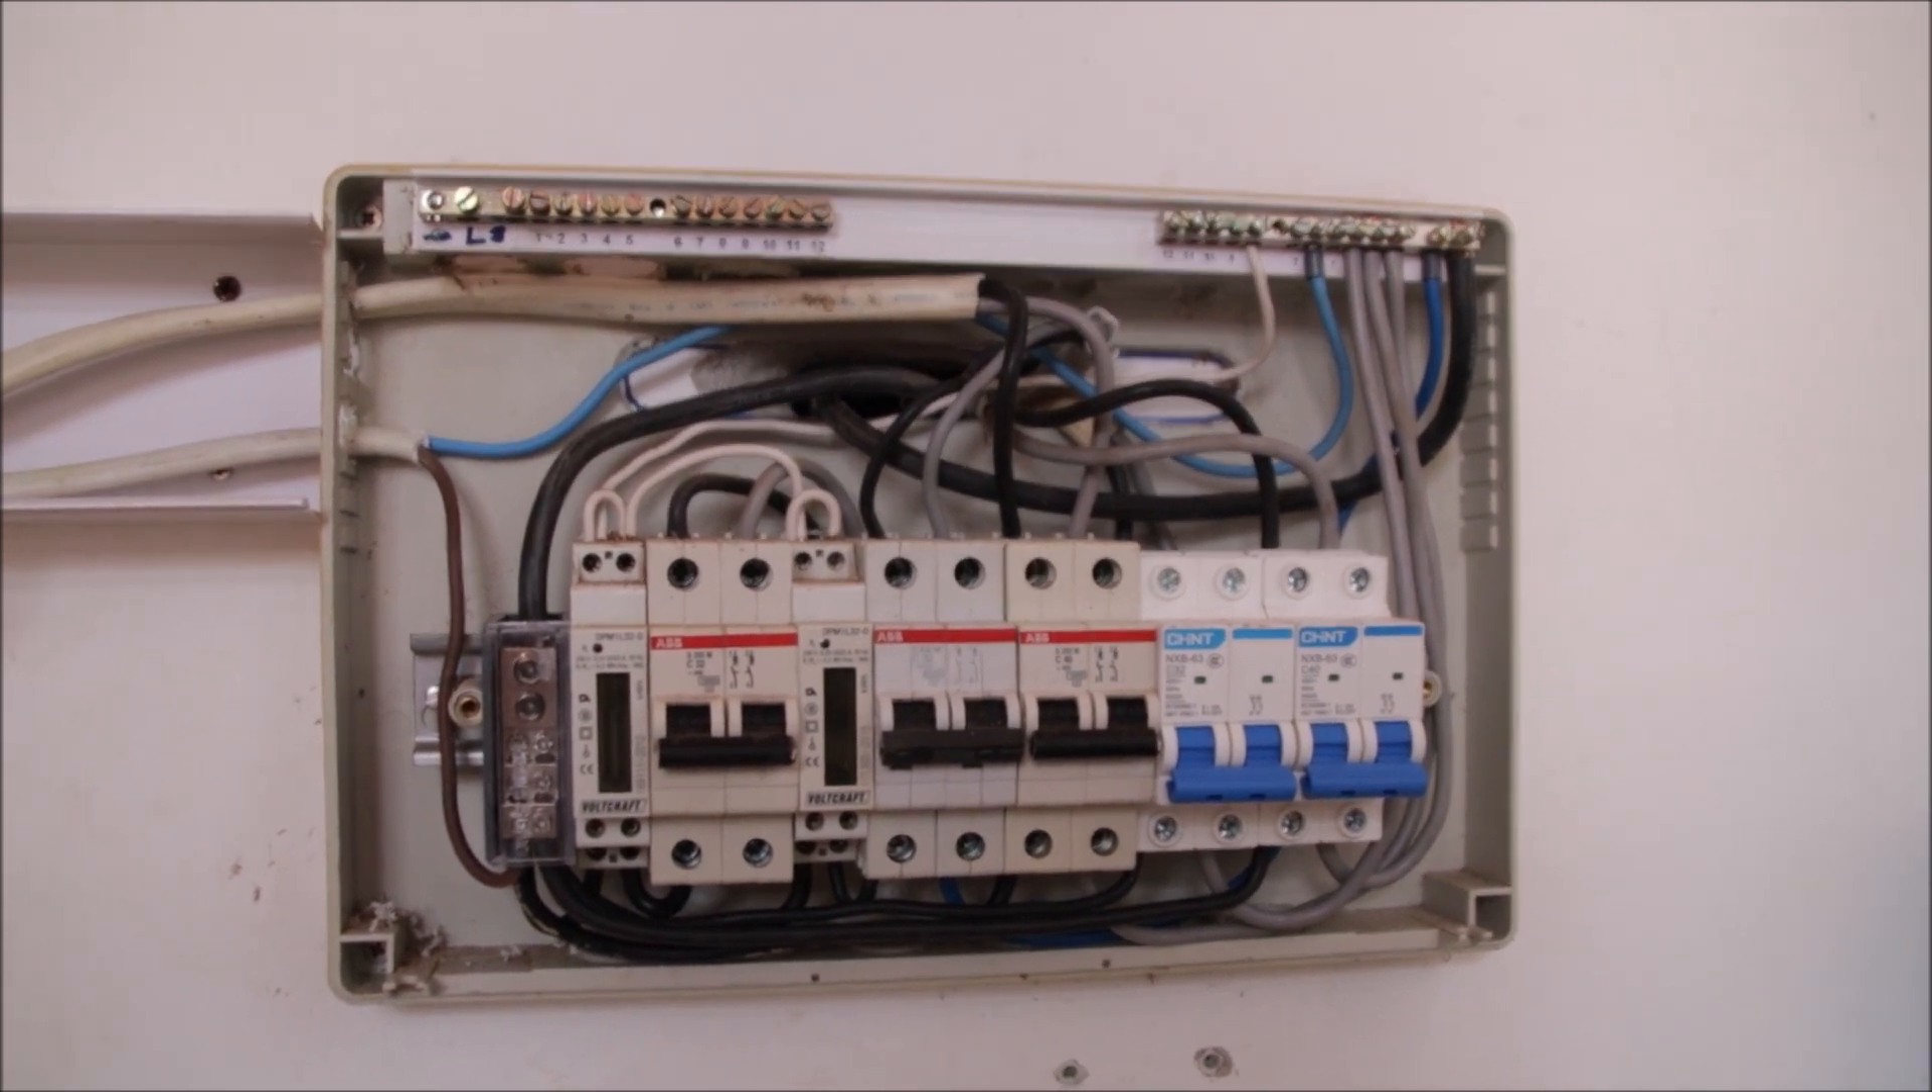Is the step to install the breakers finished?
Yes.